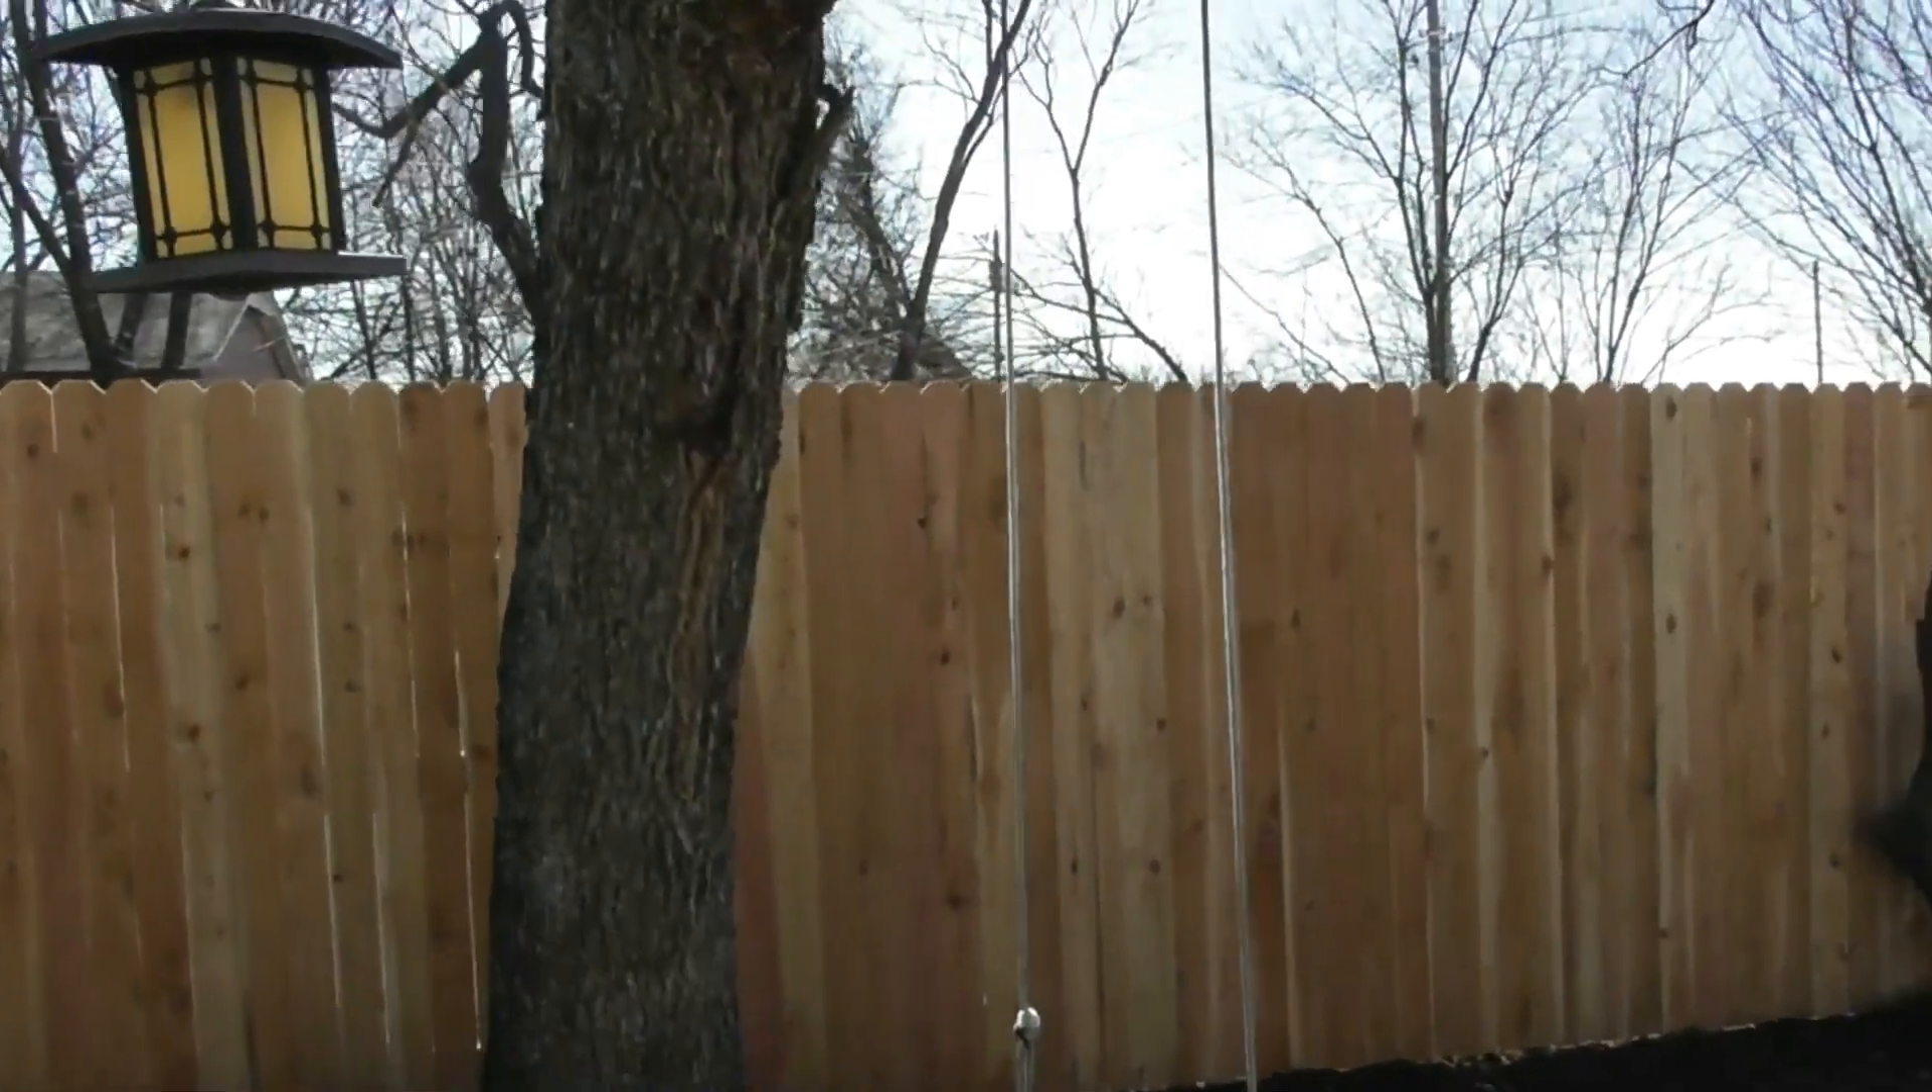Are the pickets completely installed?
Yes.